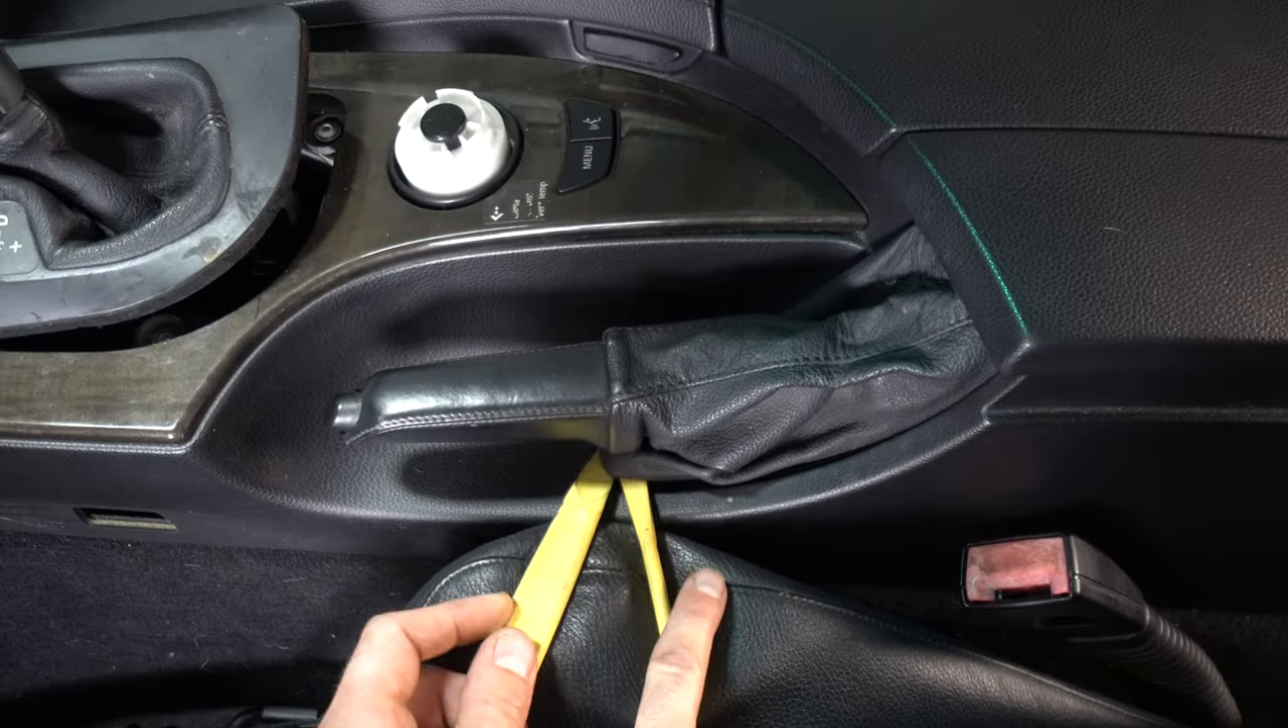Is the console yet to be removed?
Yes.